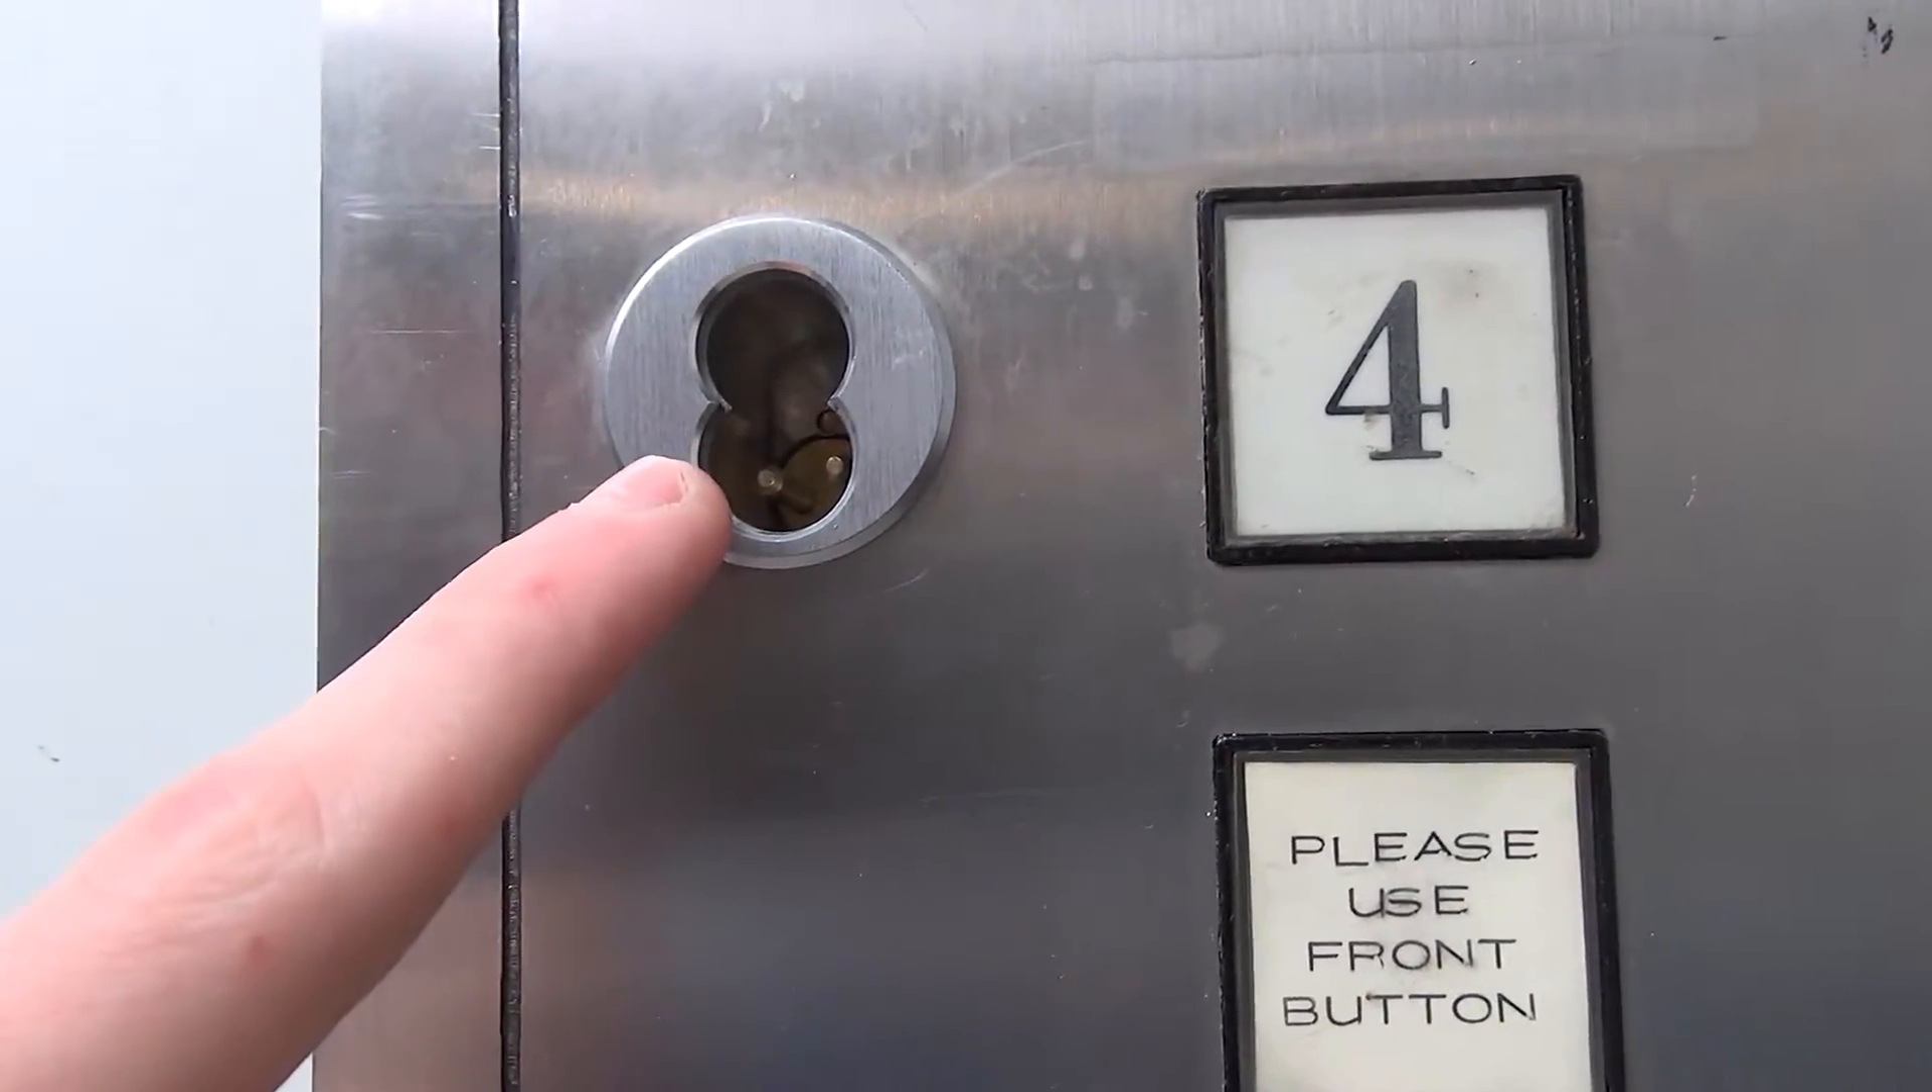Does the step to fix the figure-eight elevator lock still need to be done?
Yes.